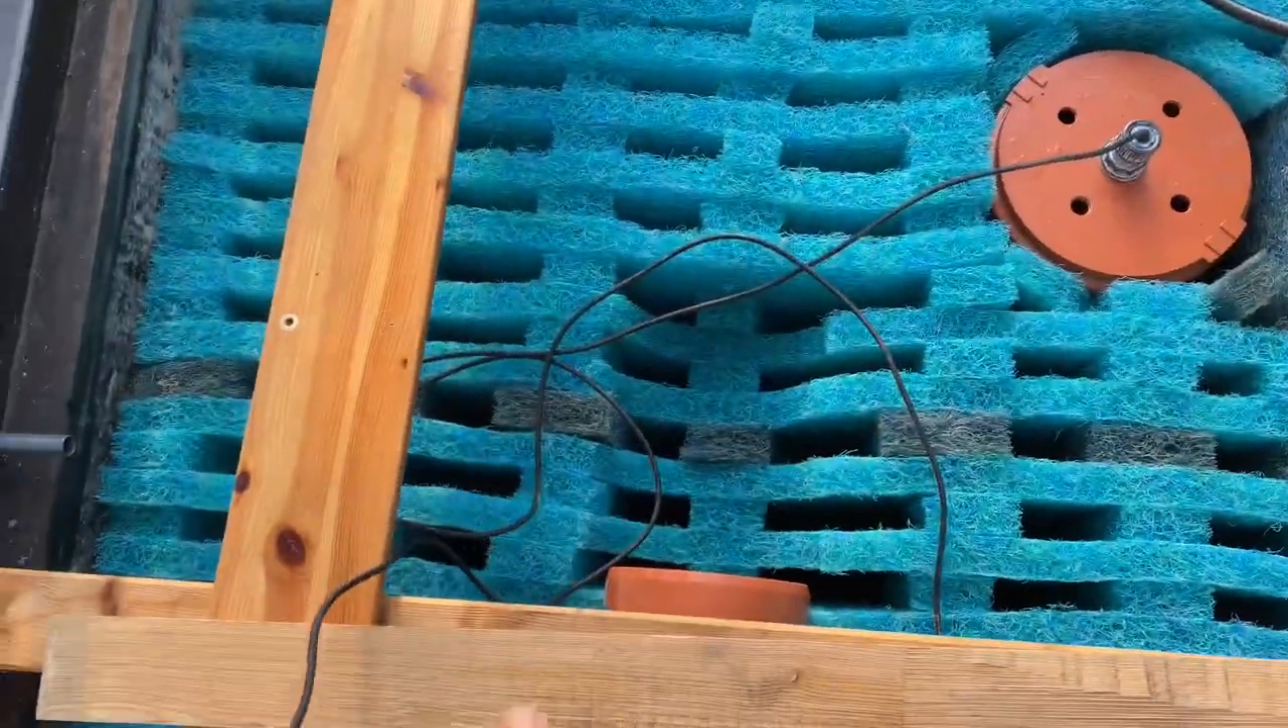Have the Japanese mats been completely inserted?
Yes.